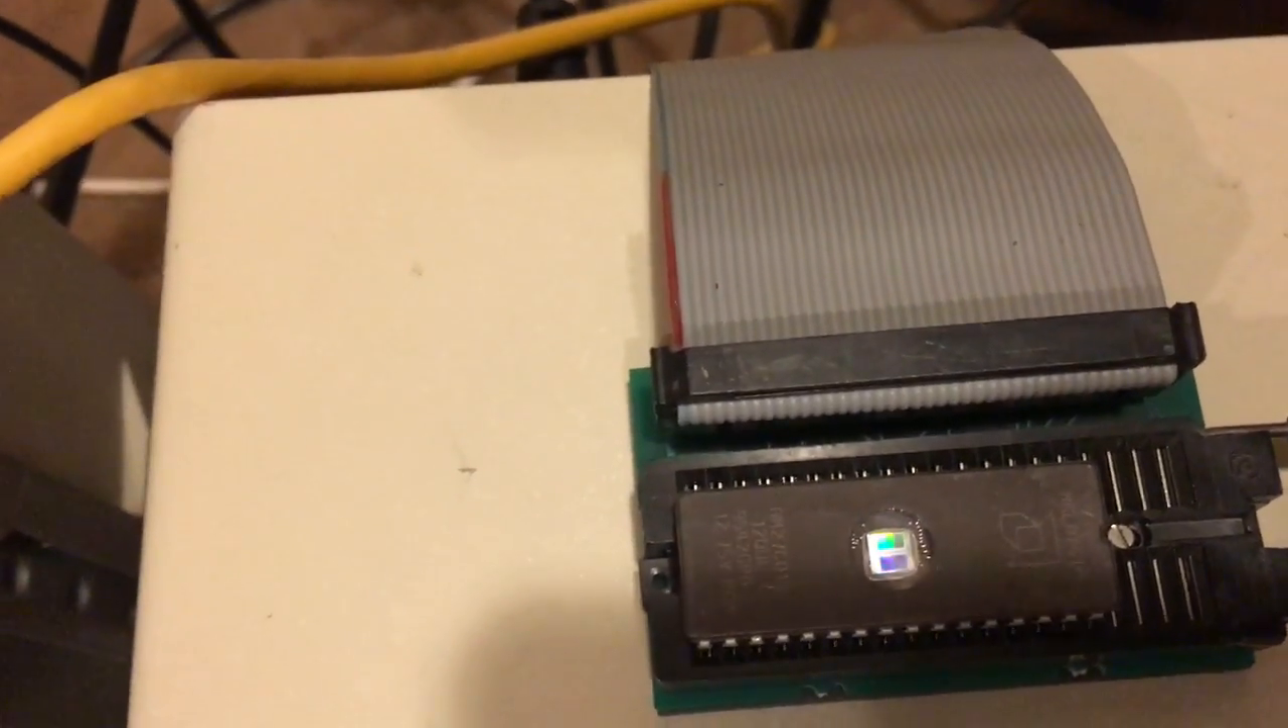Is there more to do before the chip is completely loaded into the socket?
No.